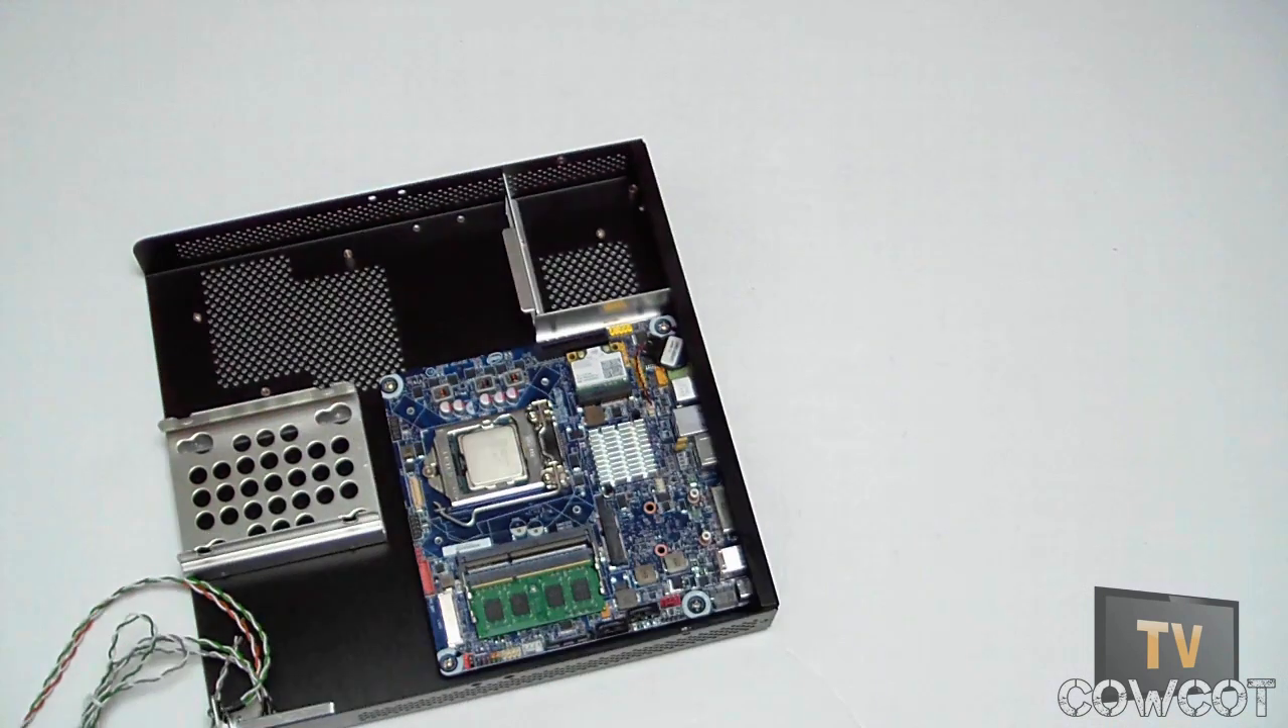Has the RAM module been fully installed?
Yes.